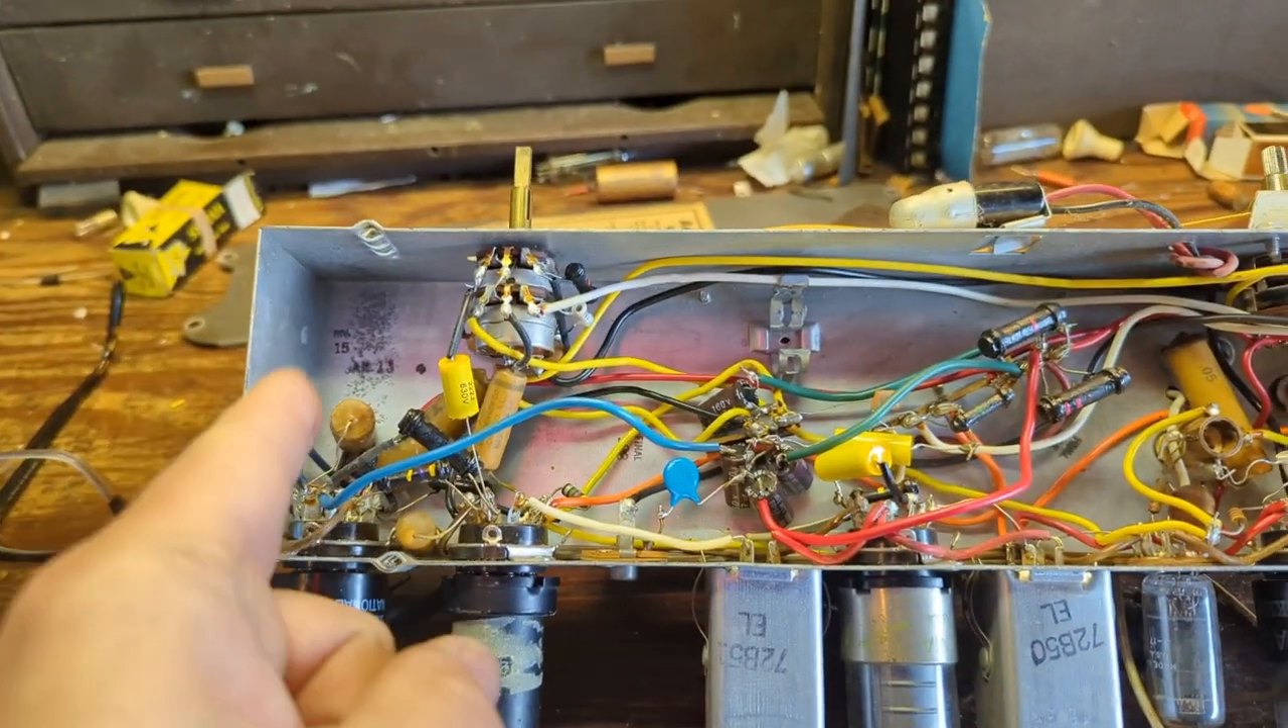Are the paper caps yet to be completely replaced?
Yes.